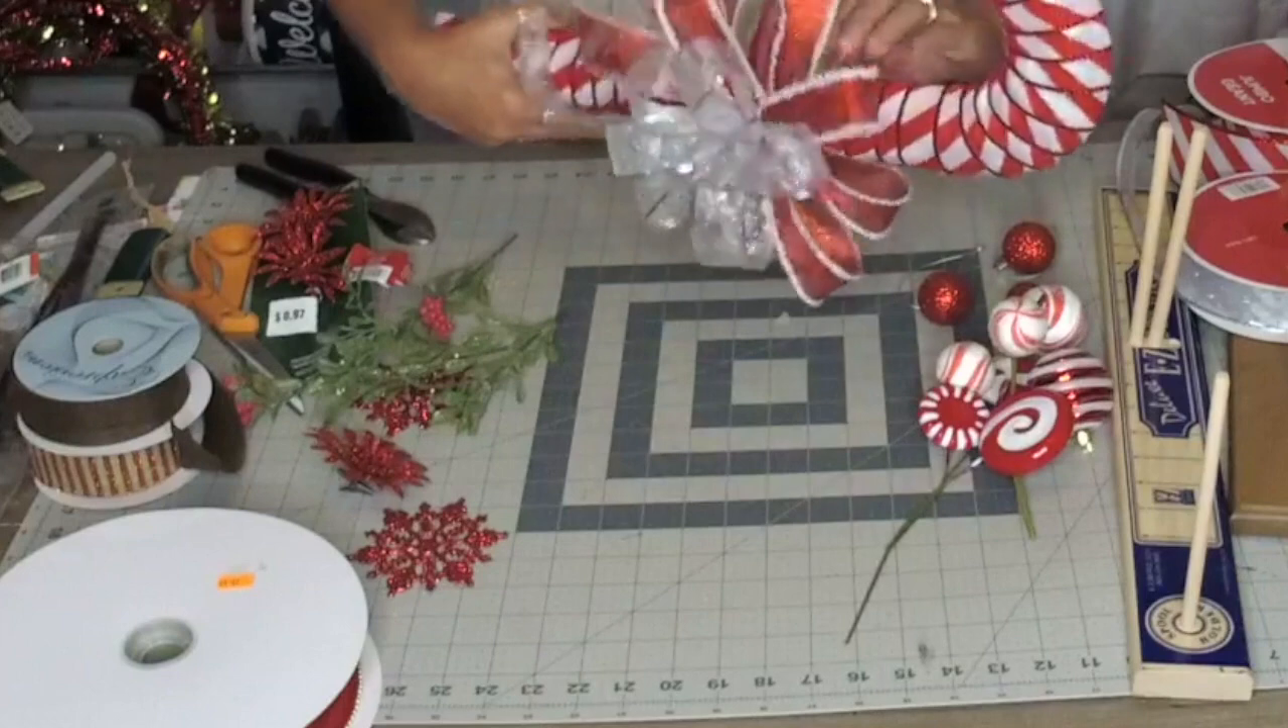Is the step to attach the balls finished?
No.